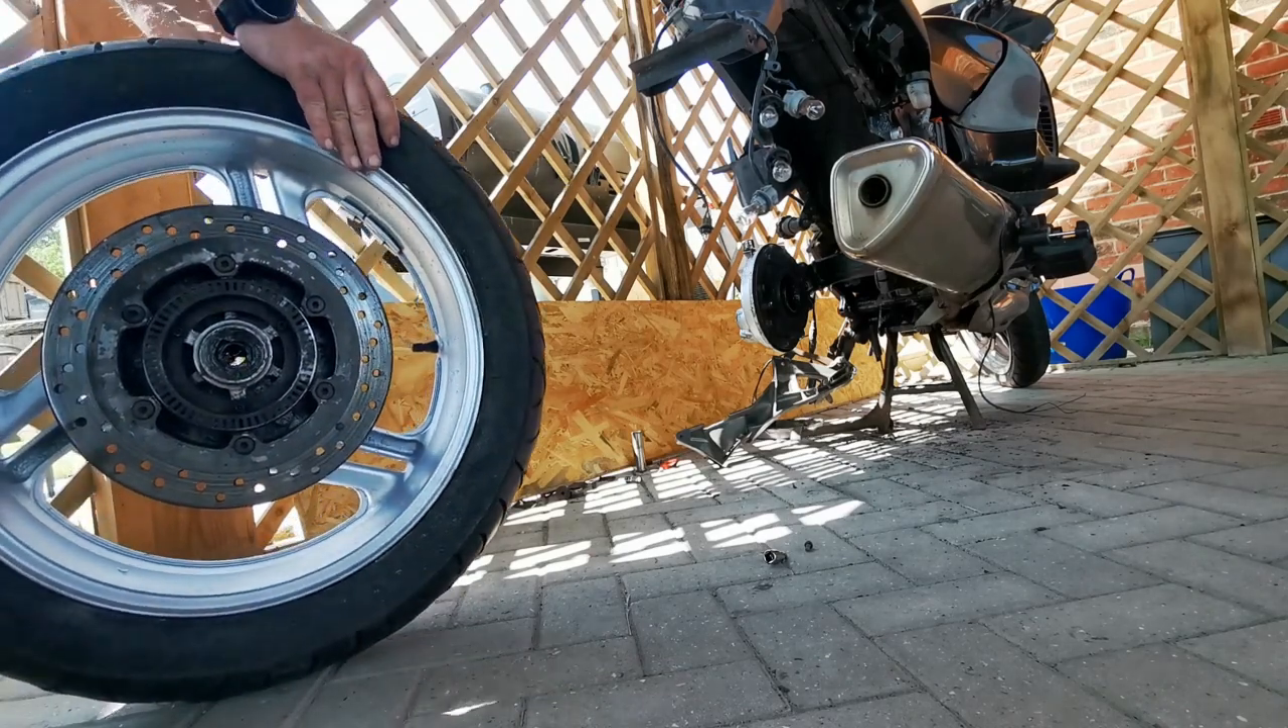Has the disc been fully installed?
Yes.